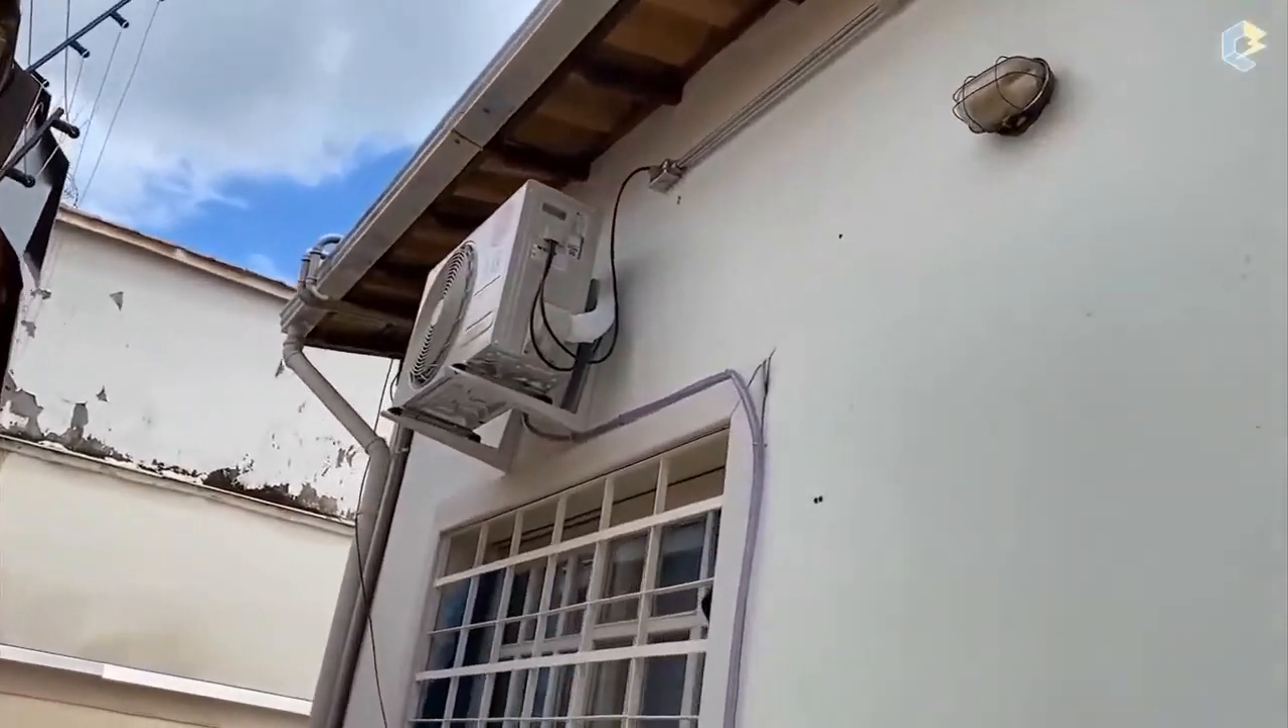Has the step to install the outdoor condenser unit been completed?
Yes.